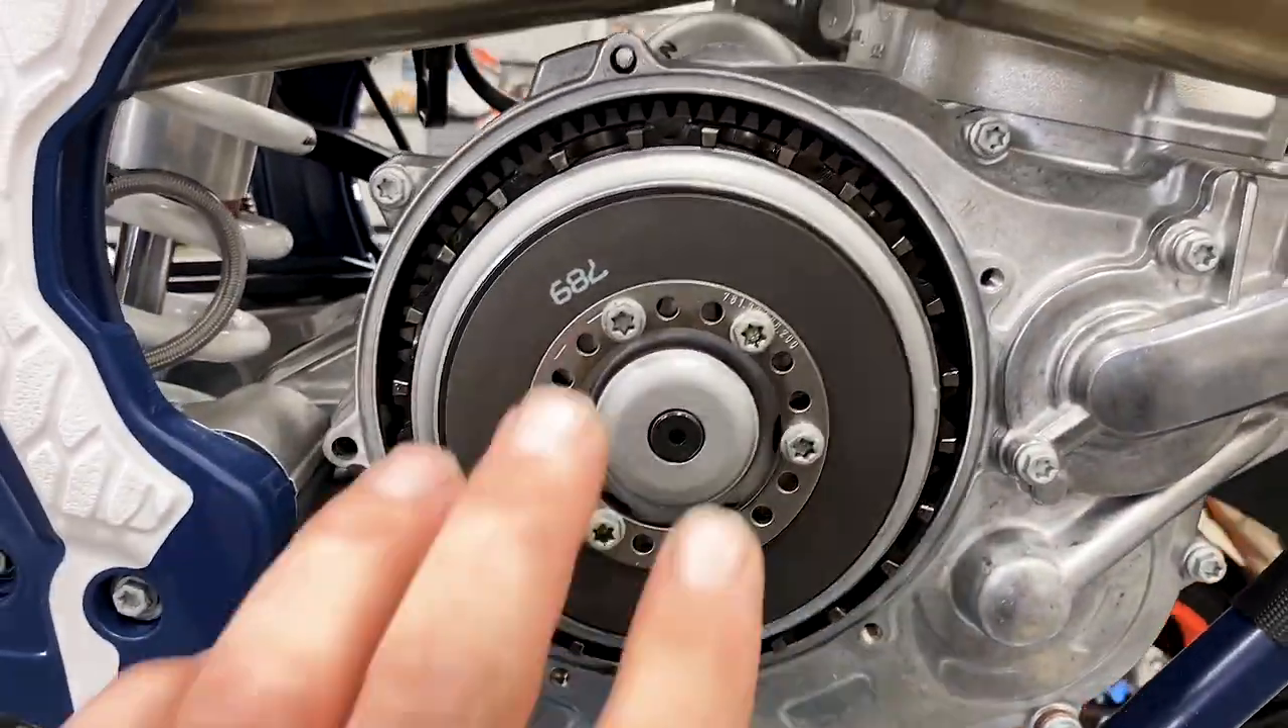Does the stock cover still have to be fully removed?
No.